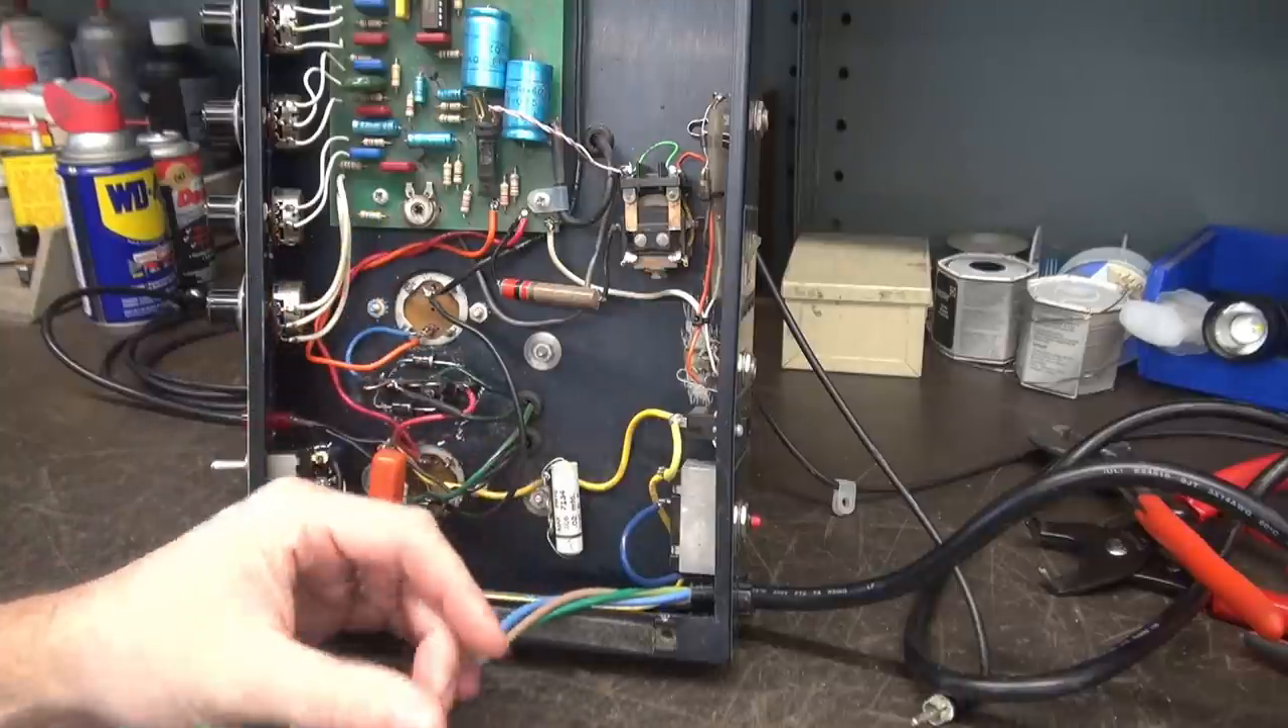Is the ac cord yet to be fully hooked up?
Yes.